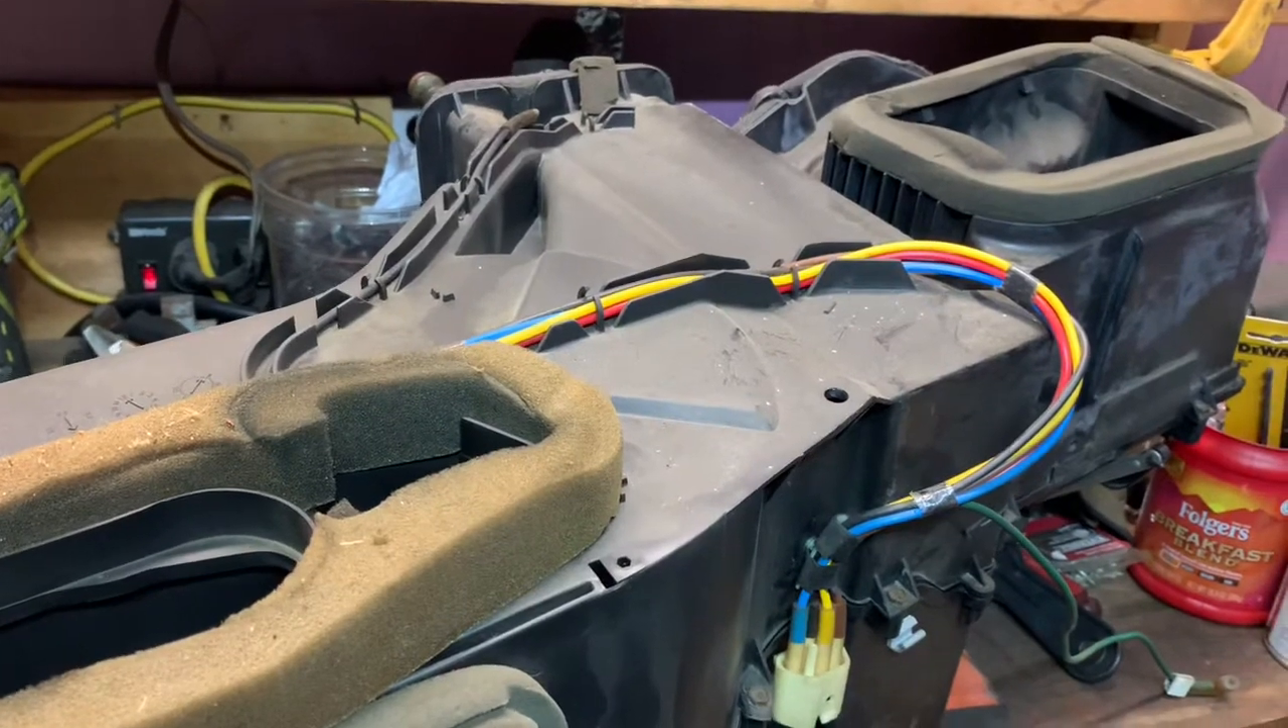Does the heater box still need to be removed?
No.